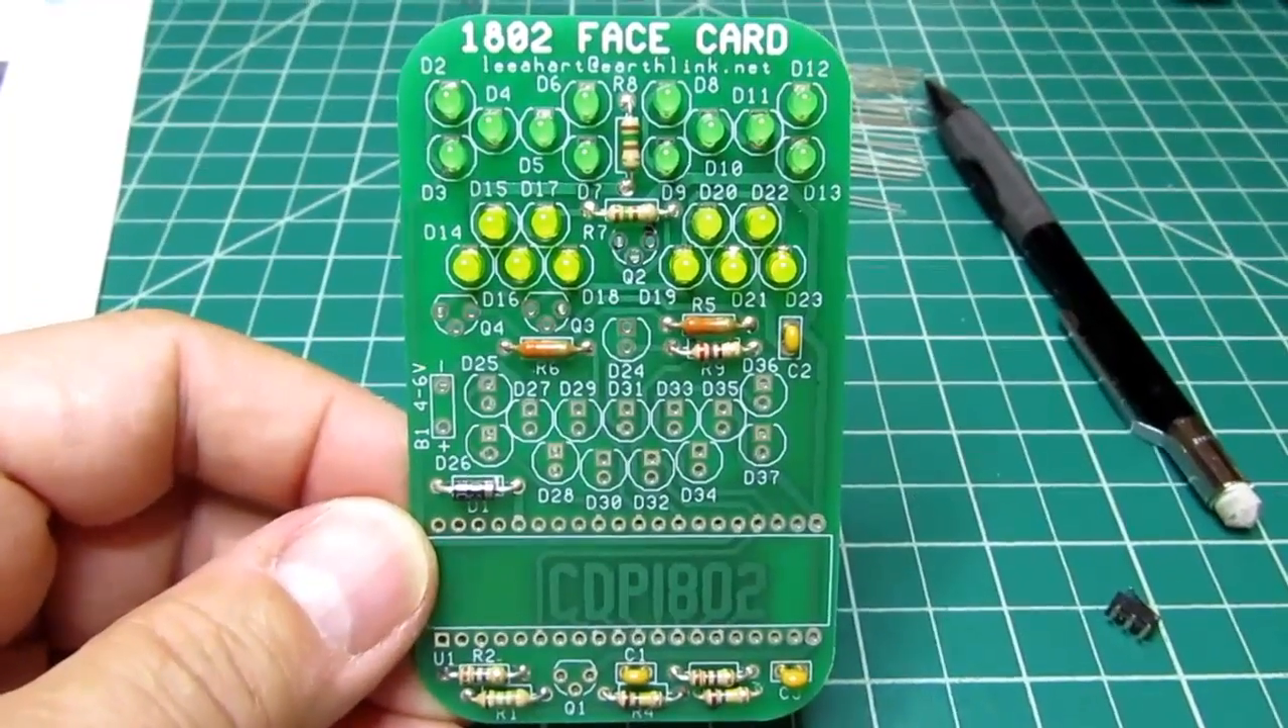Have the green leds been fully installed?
Yes.